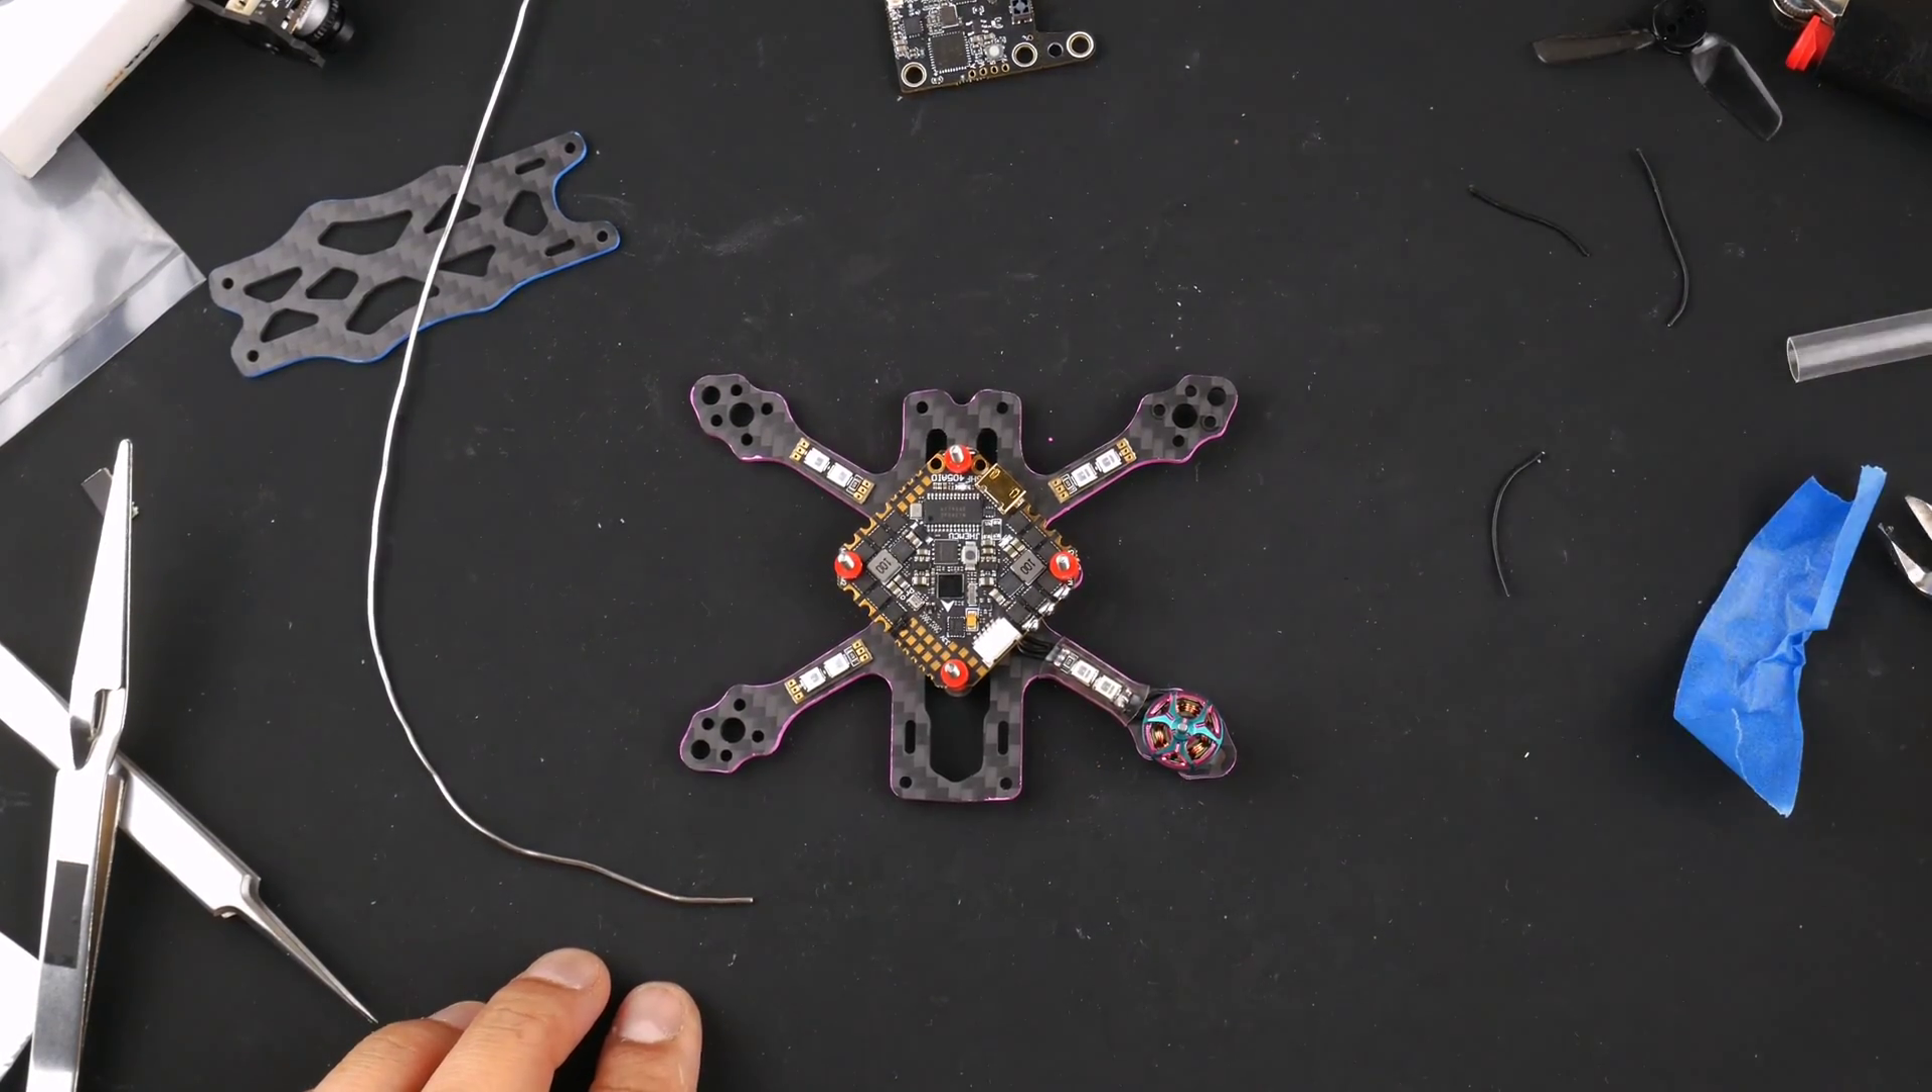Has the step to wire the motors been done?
No.